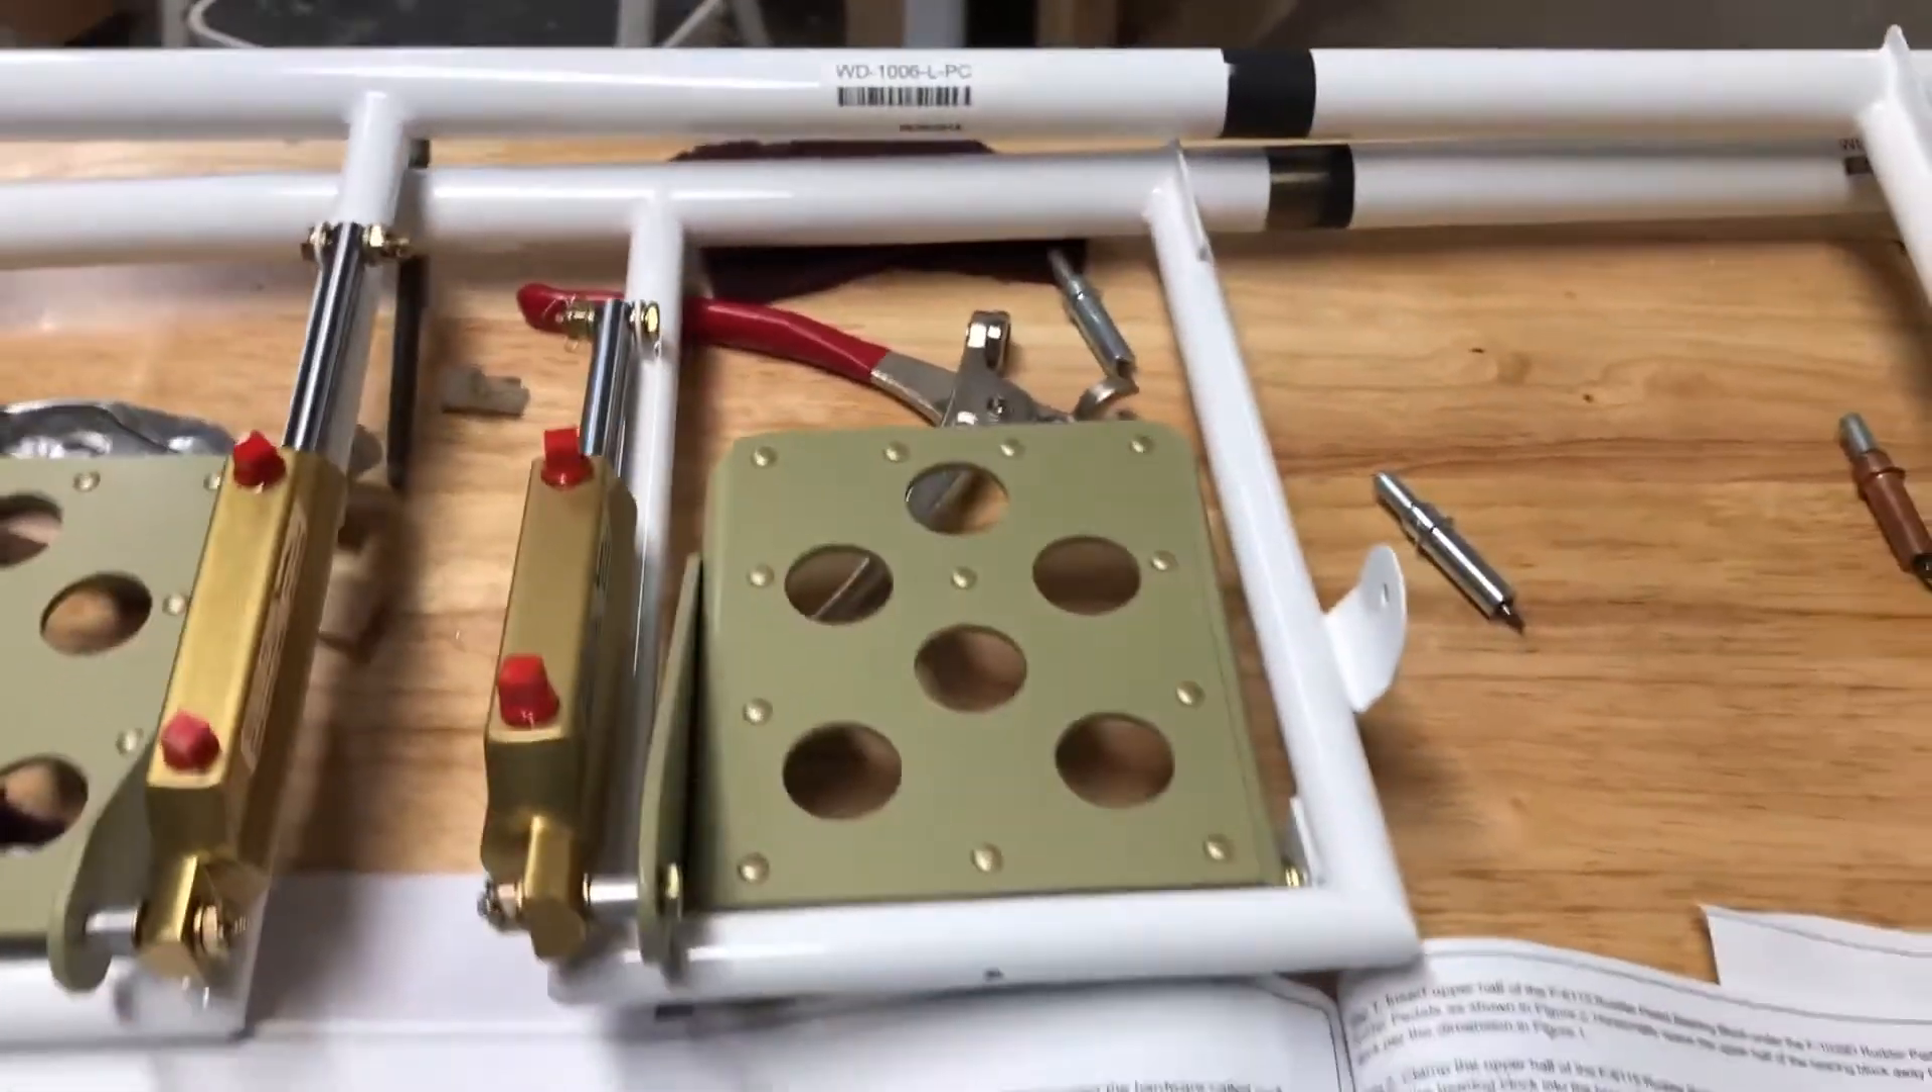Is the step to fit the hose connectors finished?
No.